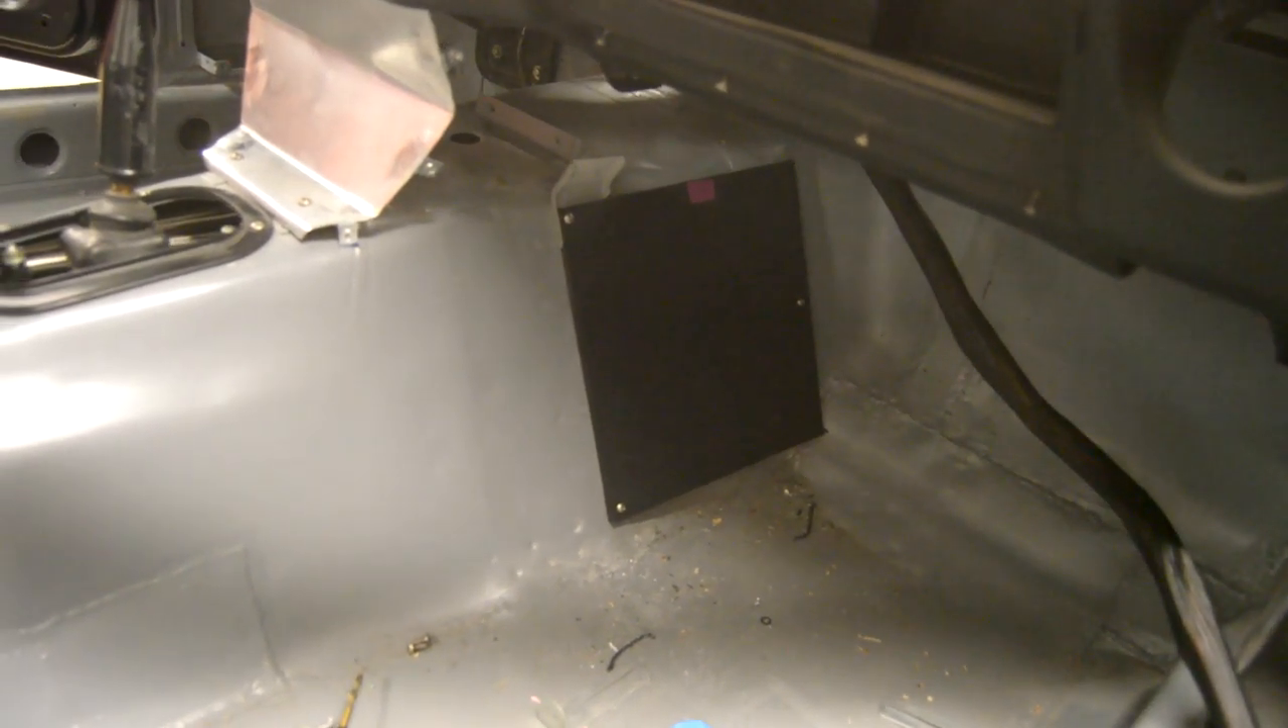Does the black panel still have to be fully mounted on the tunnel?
No.